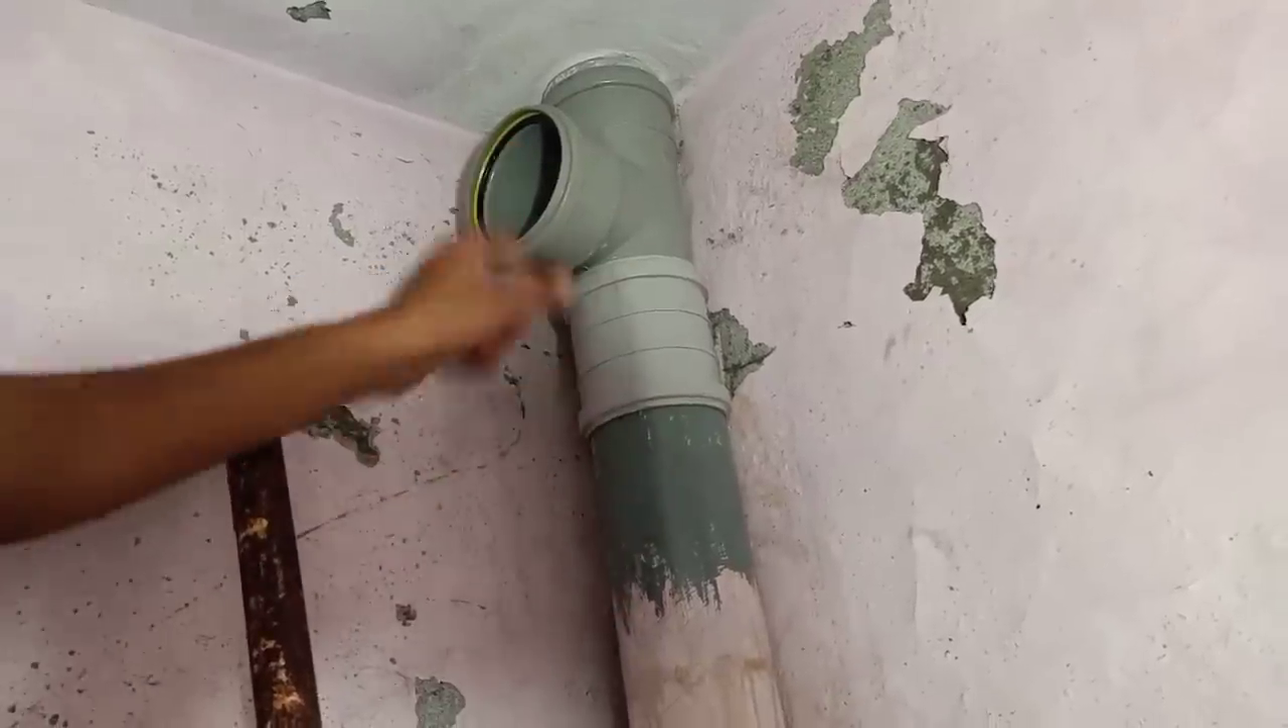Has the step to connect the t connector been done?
Yes.